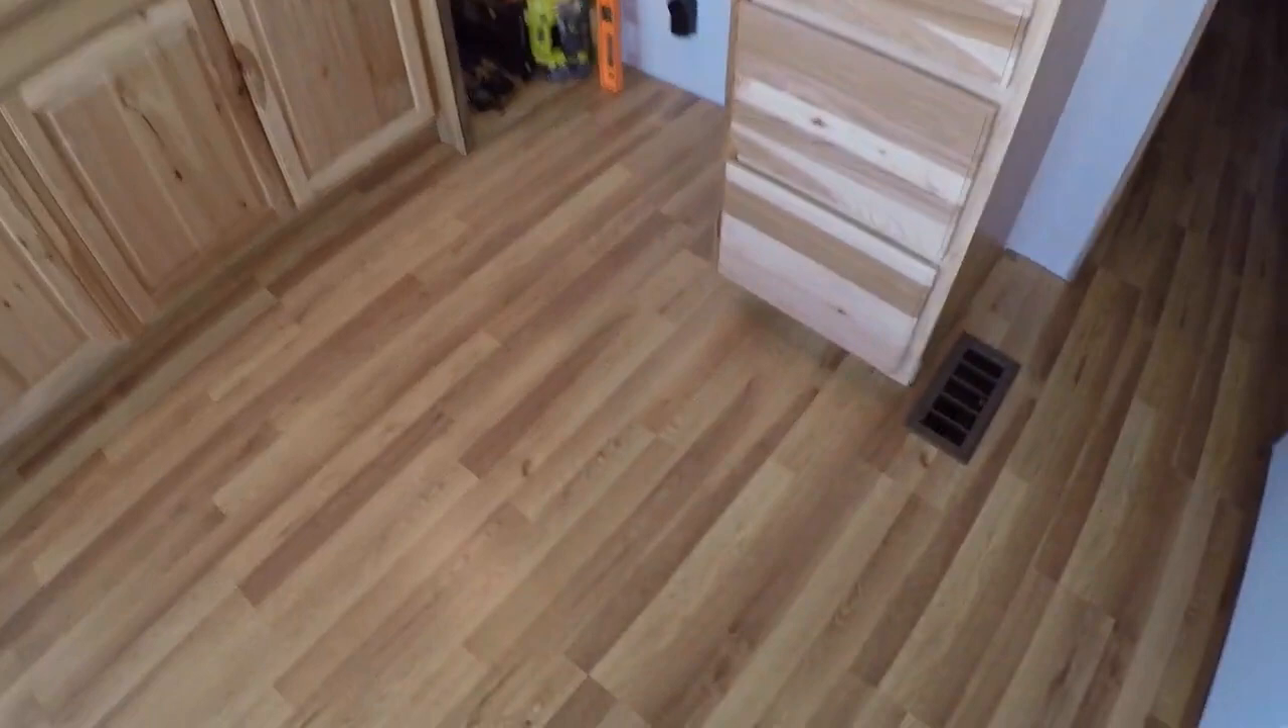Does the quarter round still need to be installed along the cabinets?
Yes.